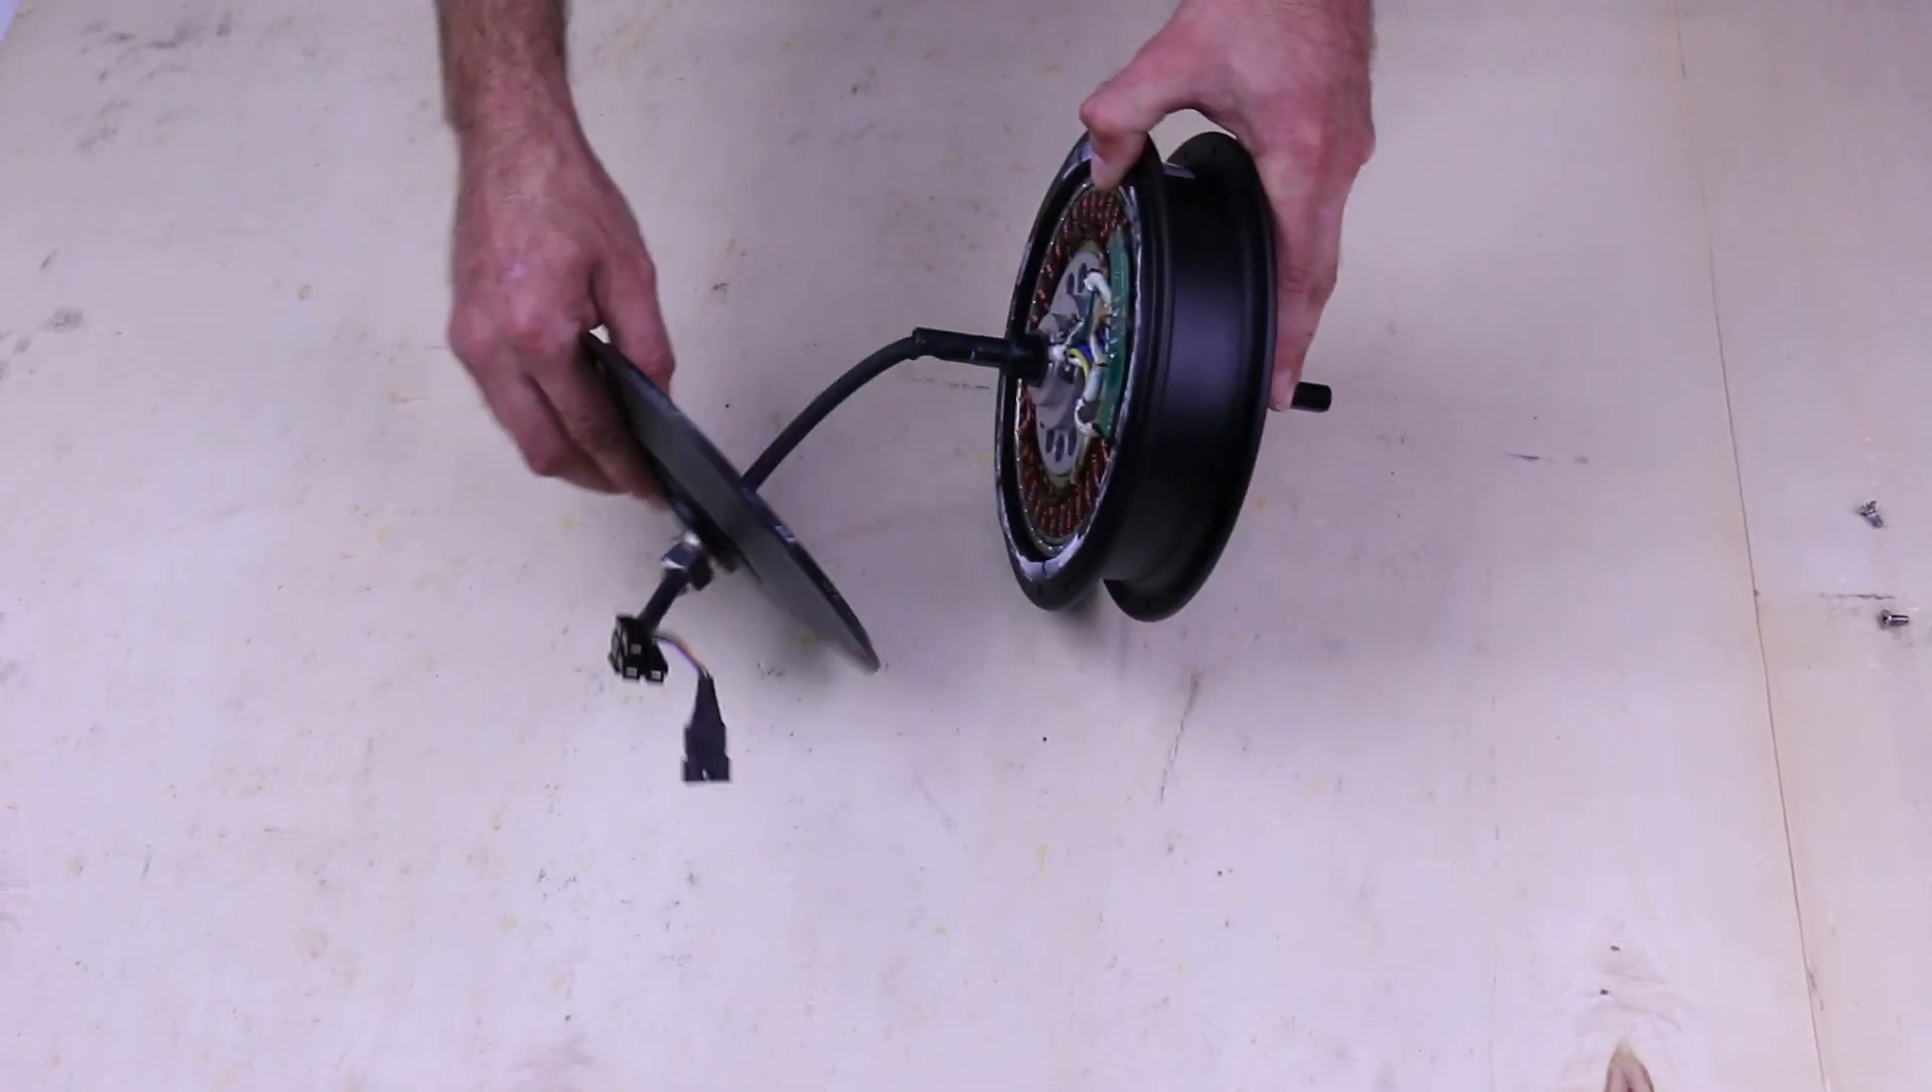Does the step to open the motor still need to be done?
No.